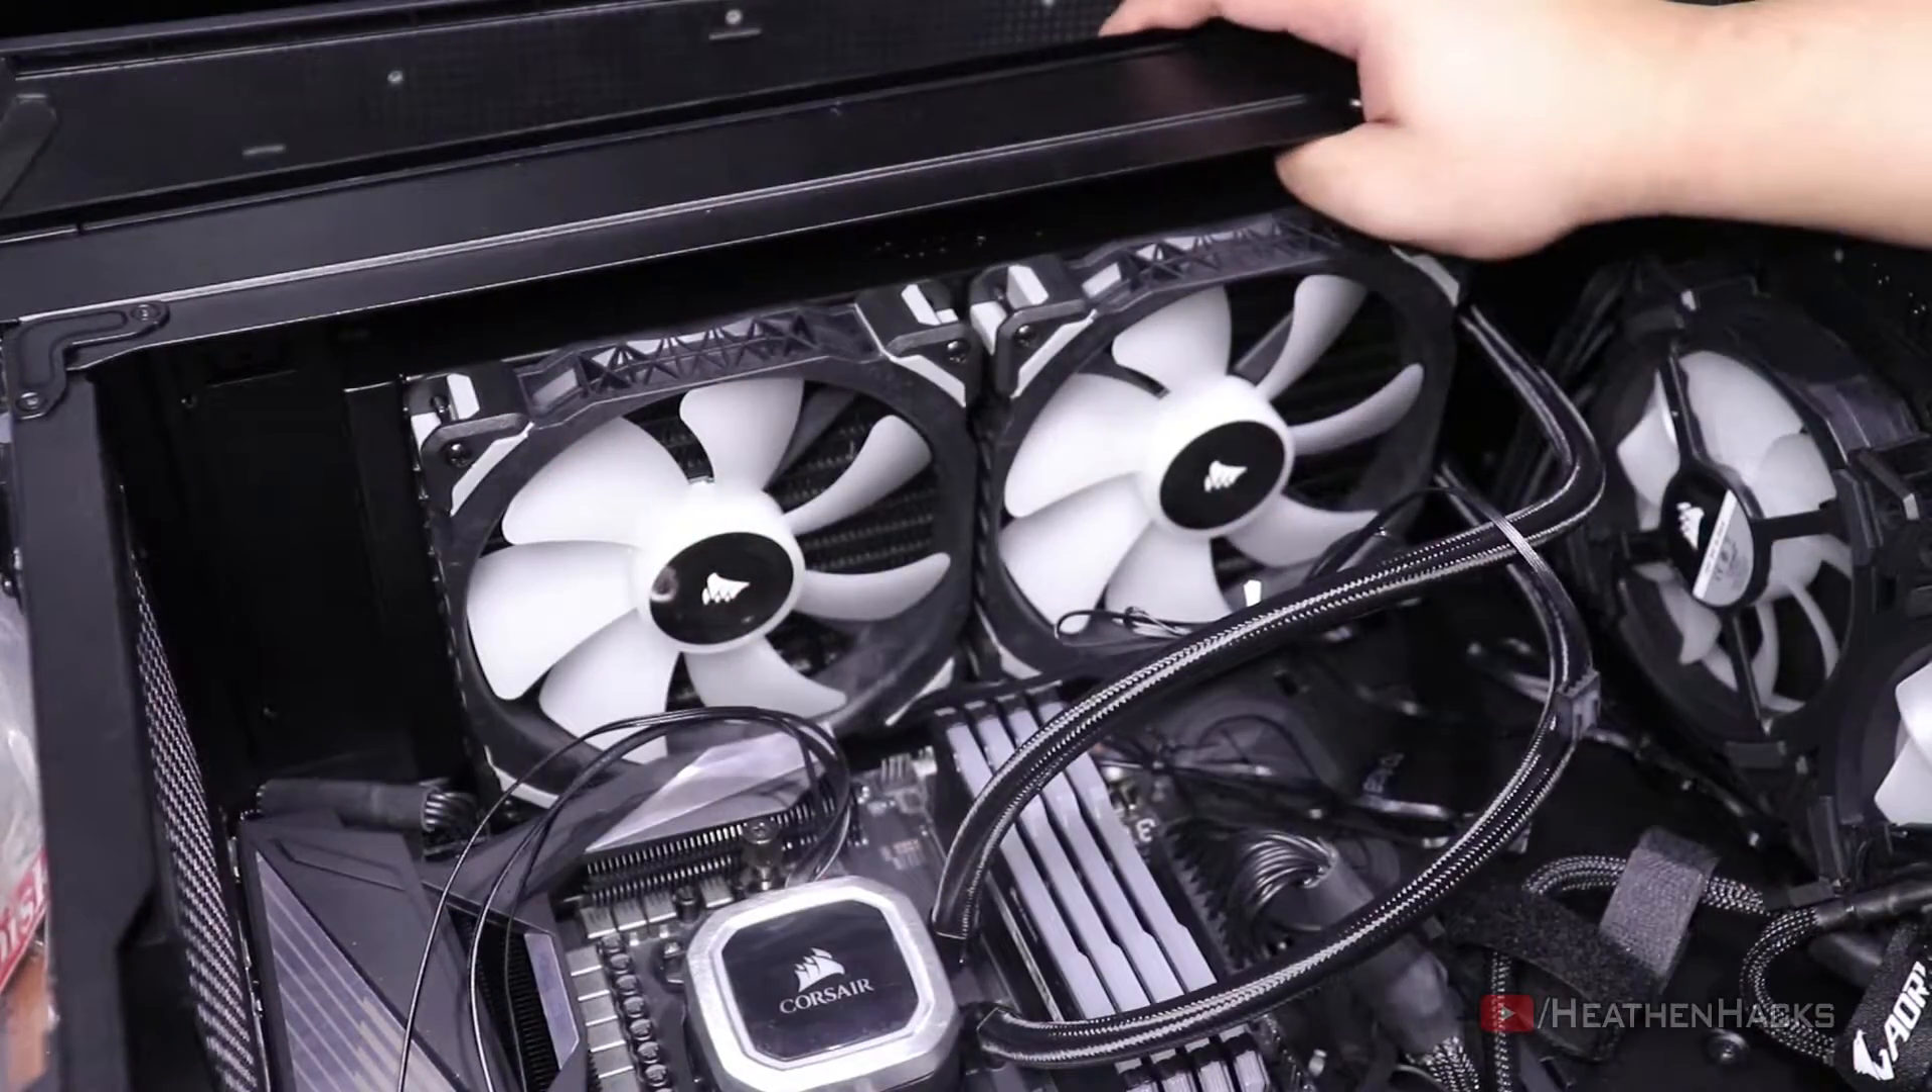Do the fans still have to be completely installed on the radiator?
No.